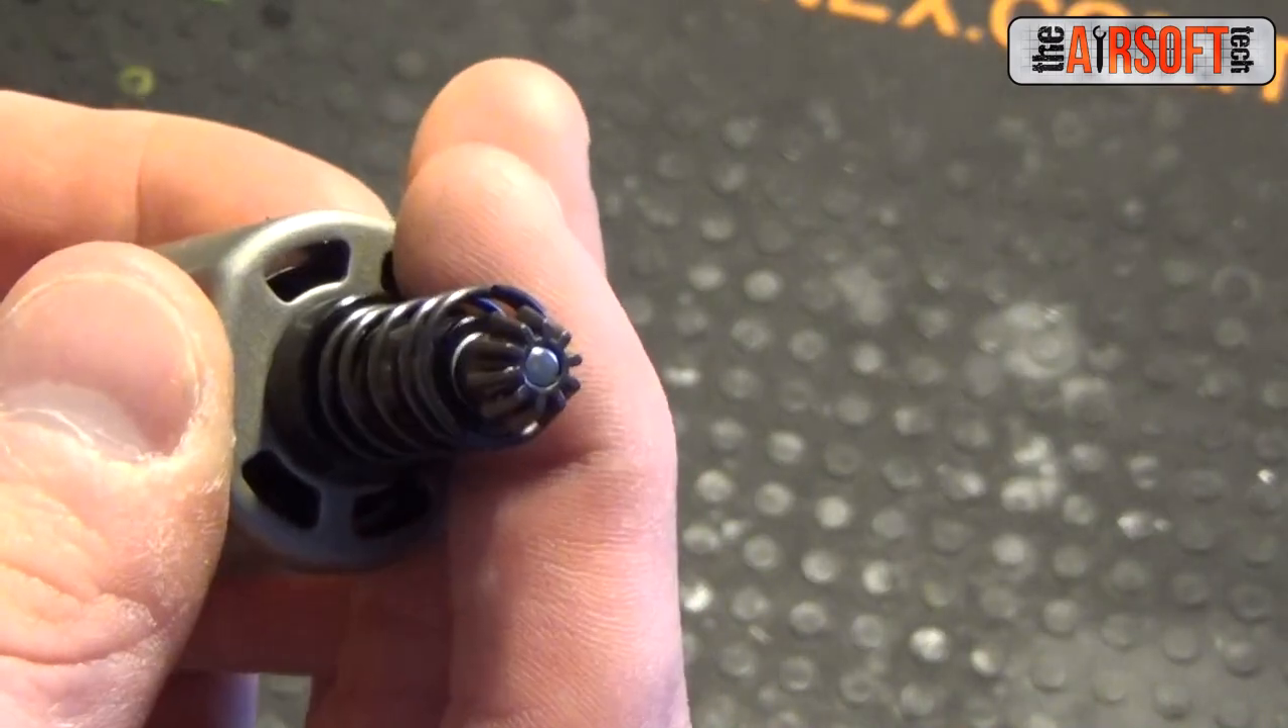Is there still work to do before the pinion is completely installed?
No.